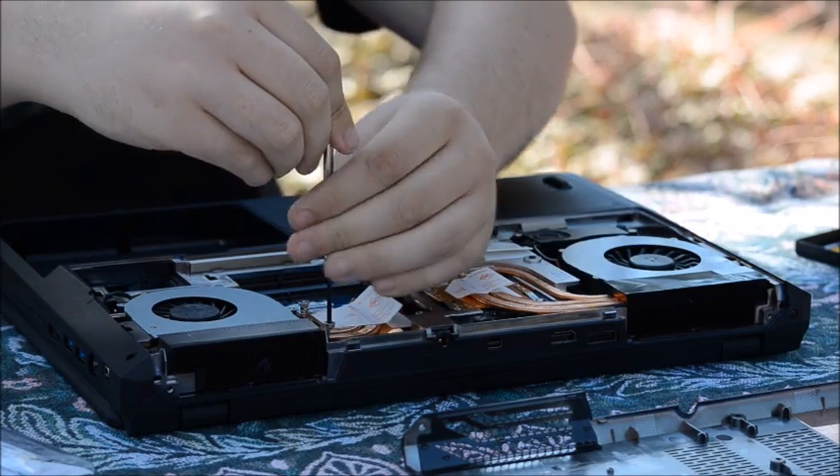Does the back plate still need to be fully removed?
No.